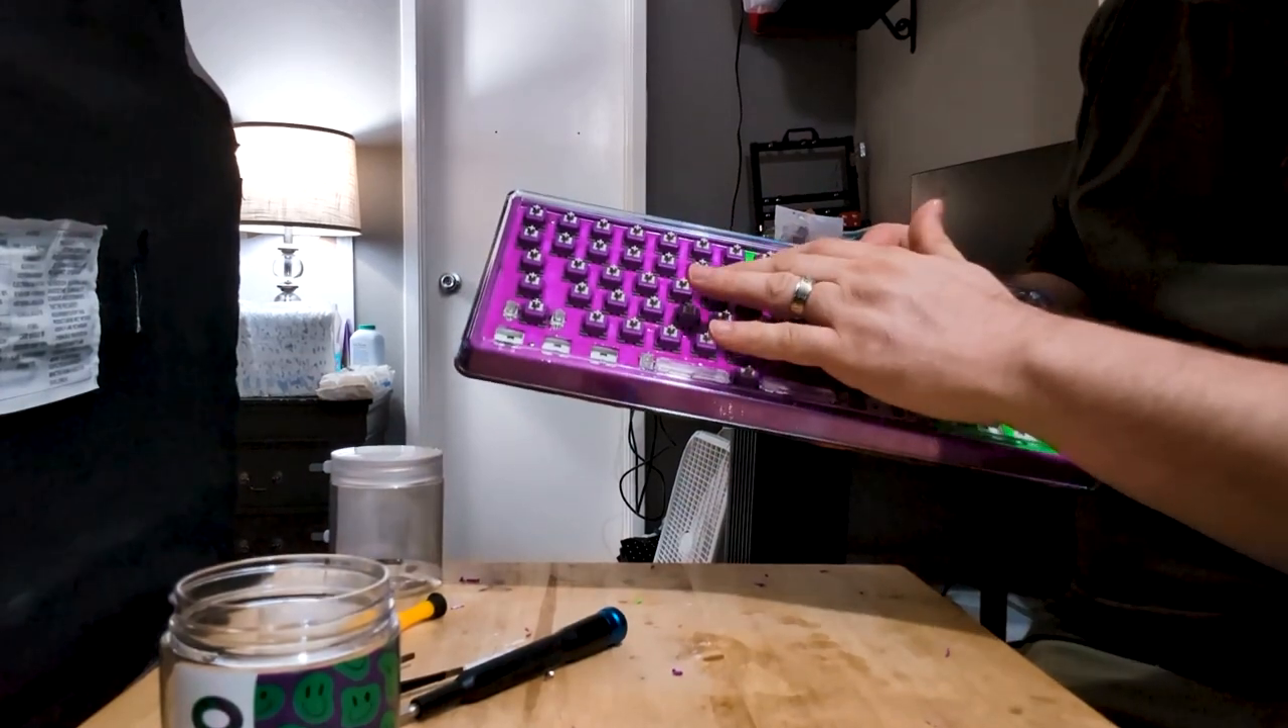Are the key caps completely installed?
No.